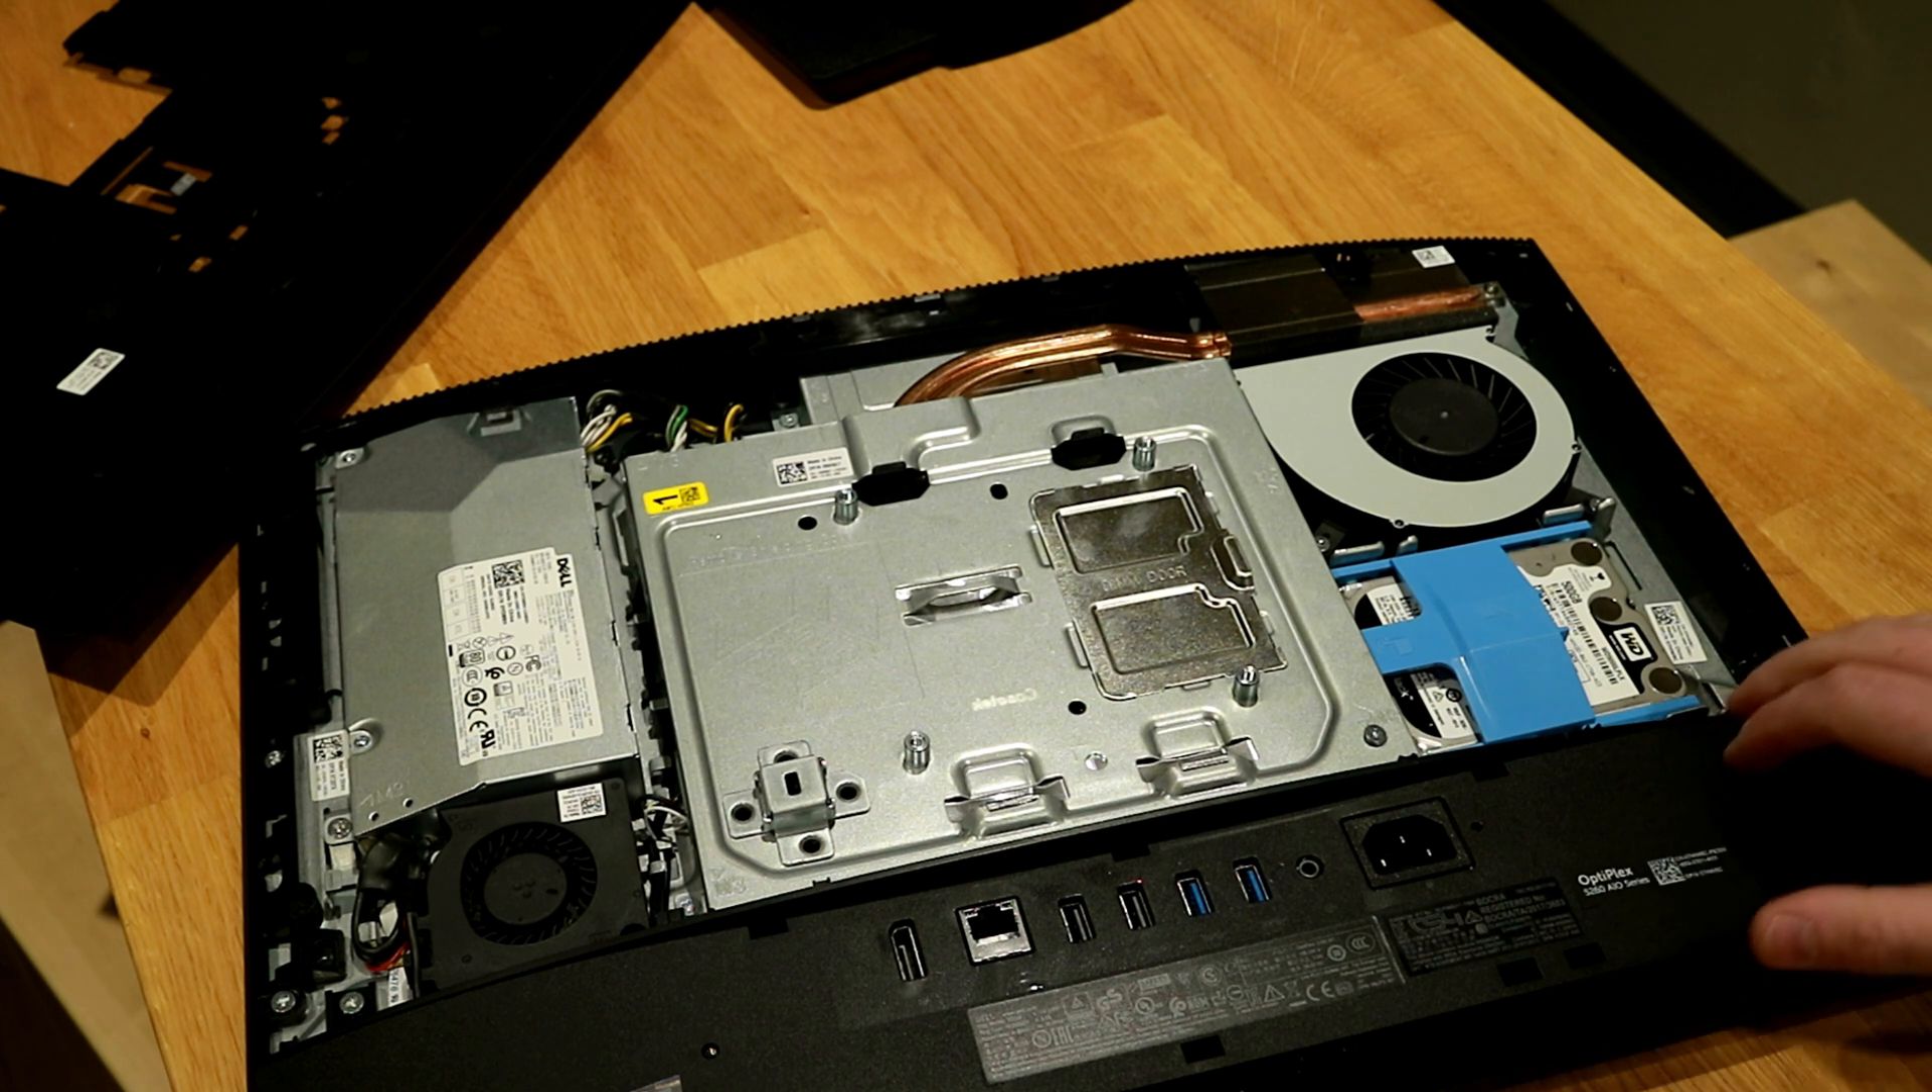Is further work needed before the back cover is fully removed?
No.